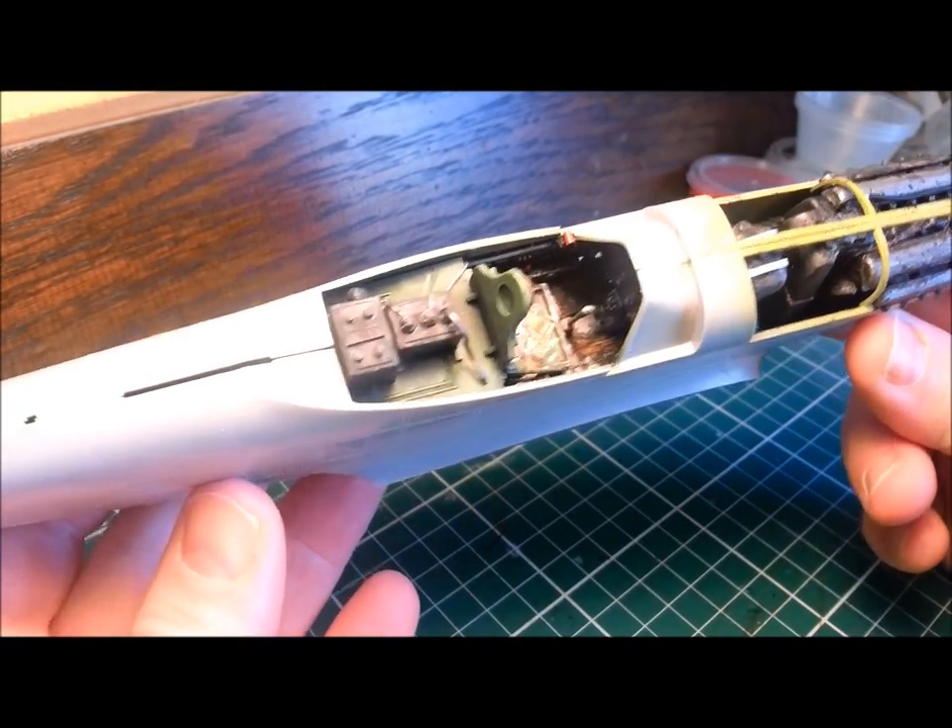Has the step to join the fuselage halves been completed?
Yes.